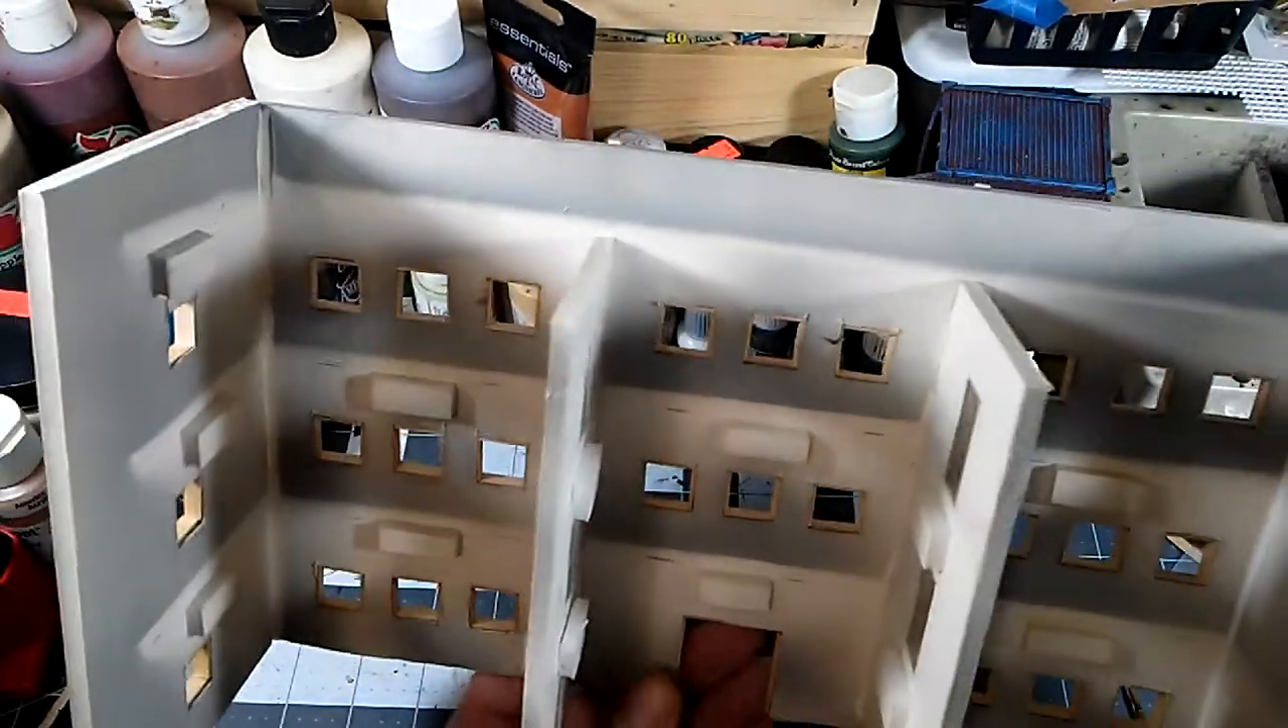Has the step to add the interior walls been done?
Yes.